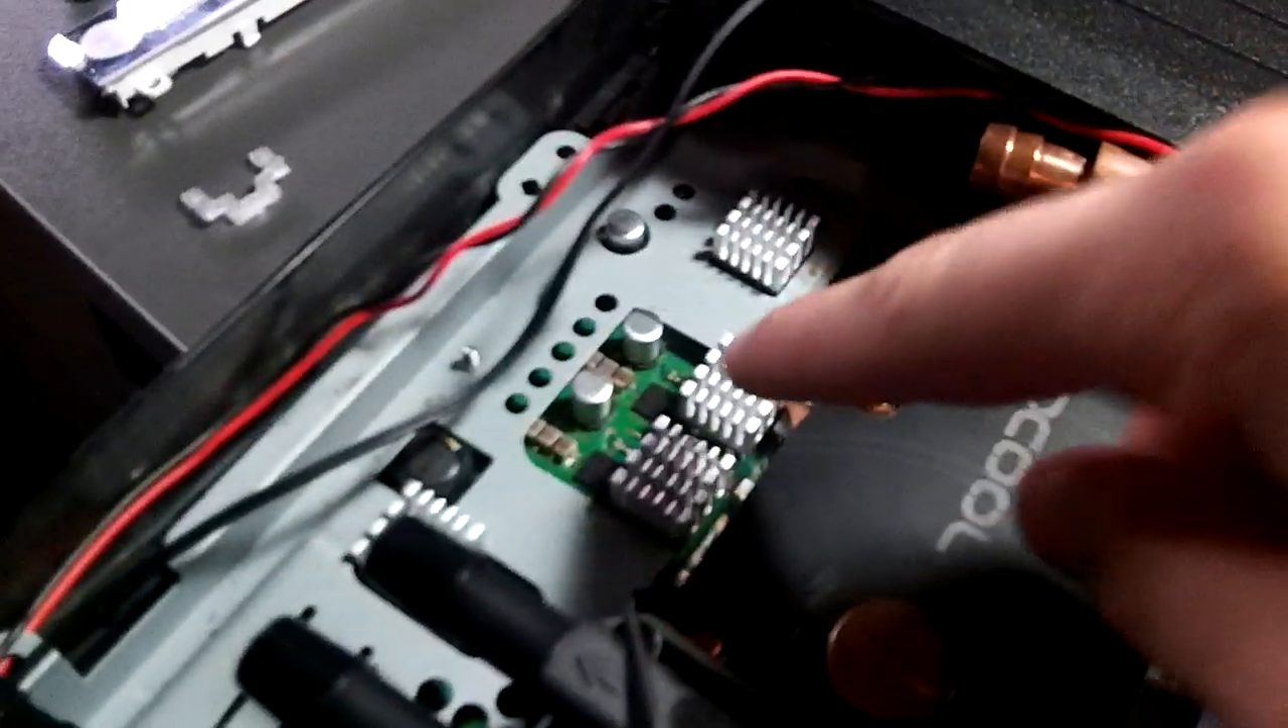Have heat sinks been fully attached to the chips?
Yes.